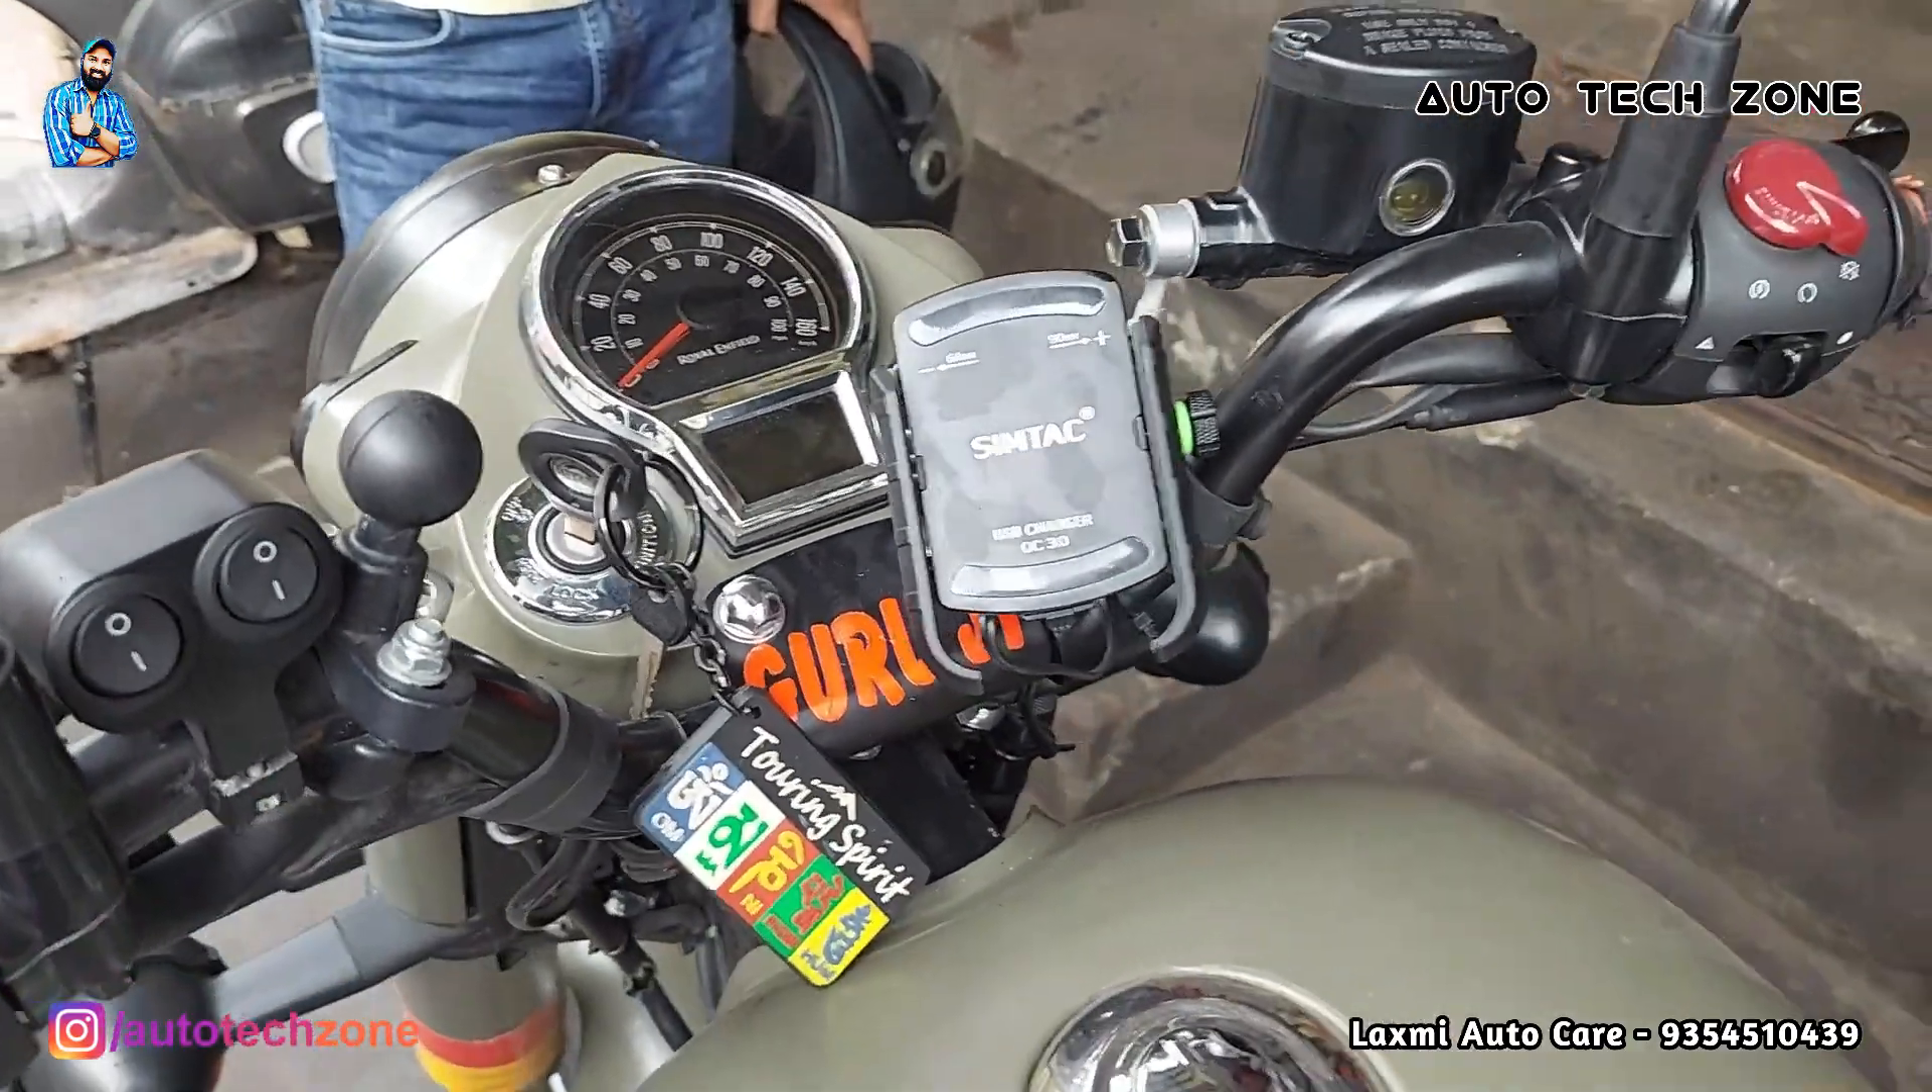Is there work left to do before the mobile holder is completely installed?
No.